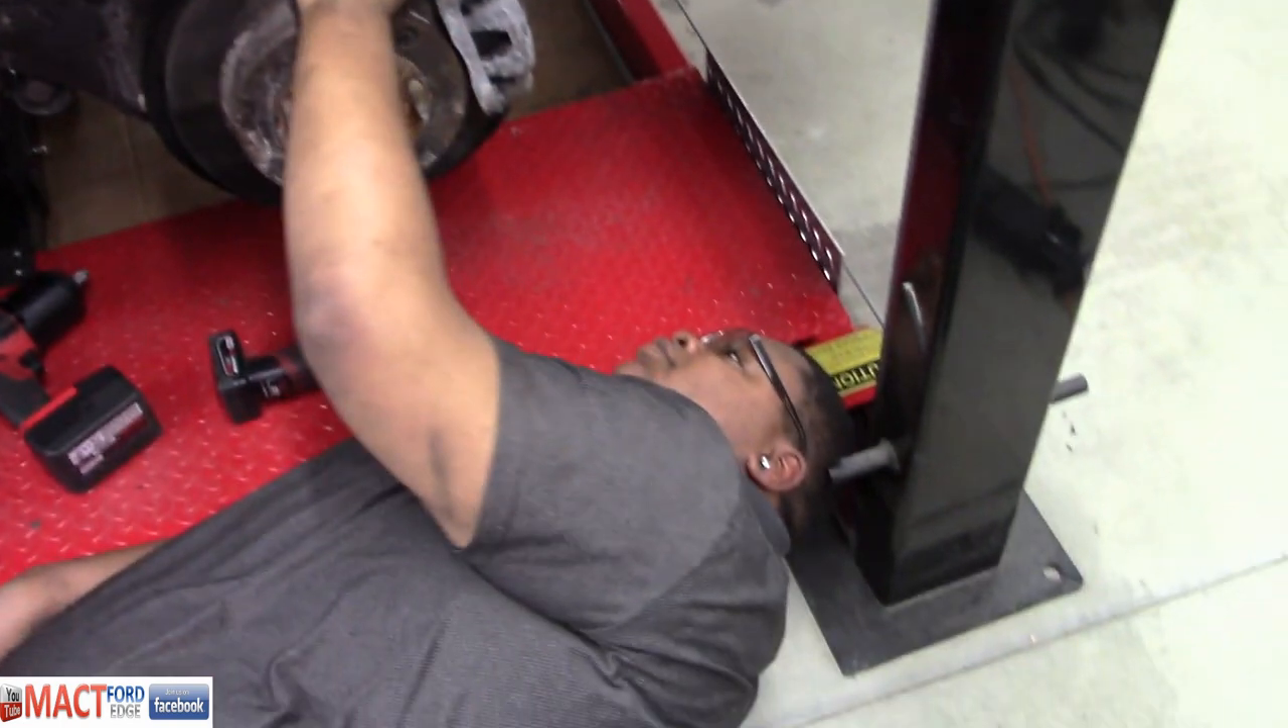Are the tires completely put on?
No.